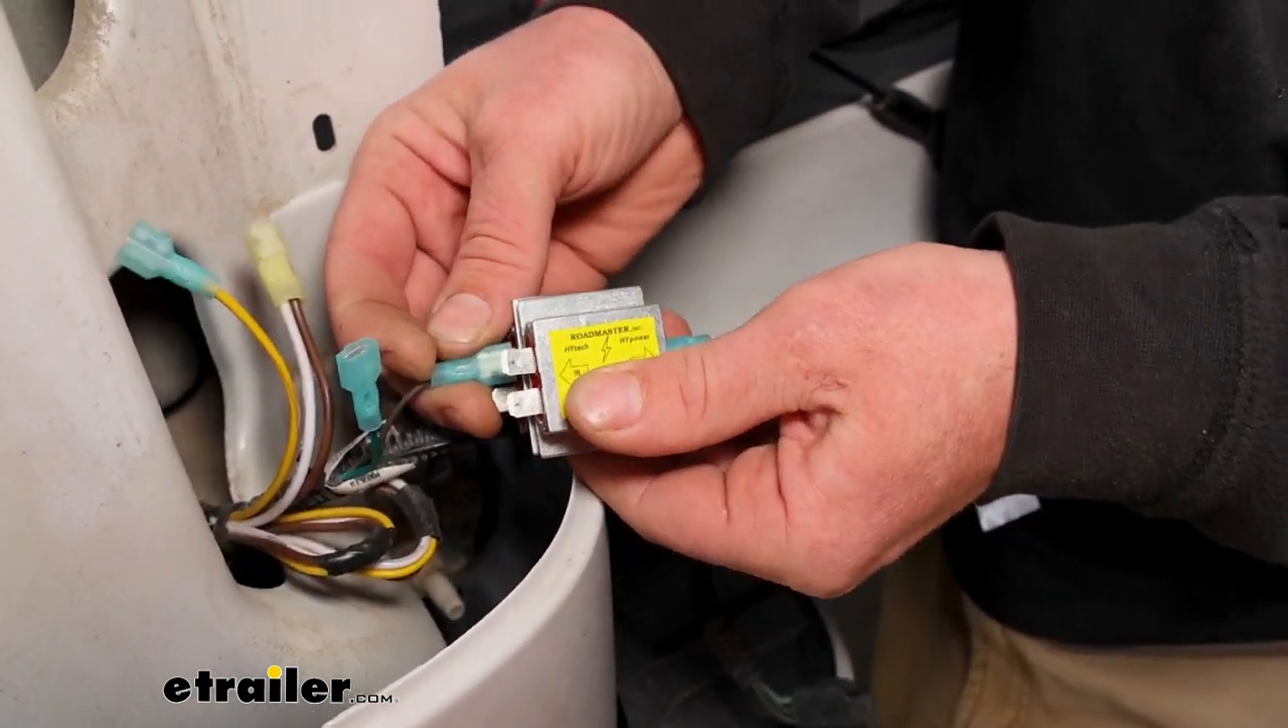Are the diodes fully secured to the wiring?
No.